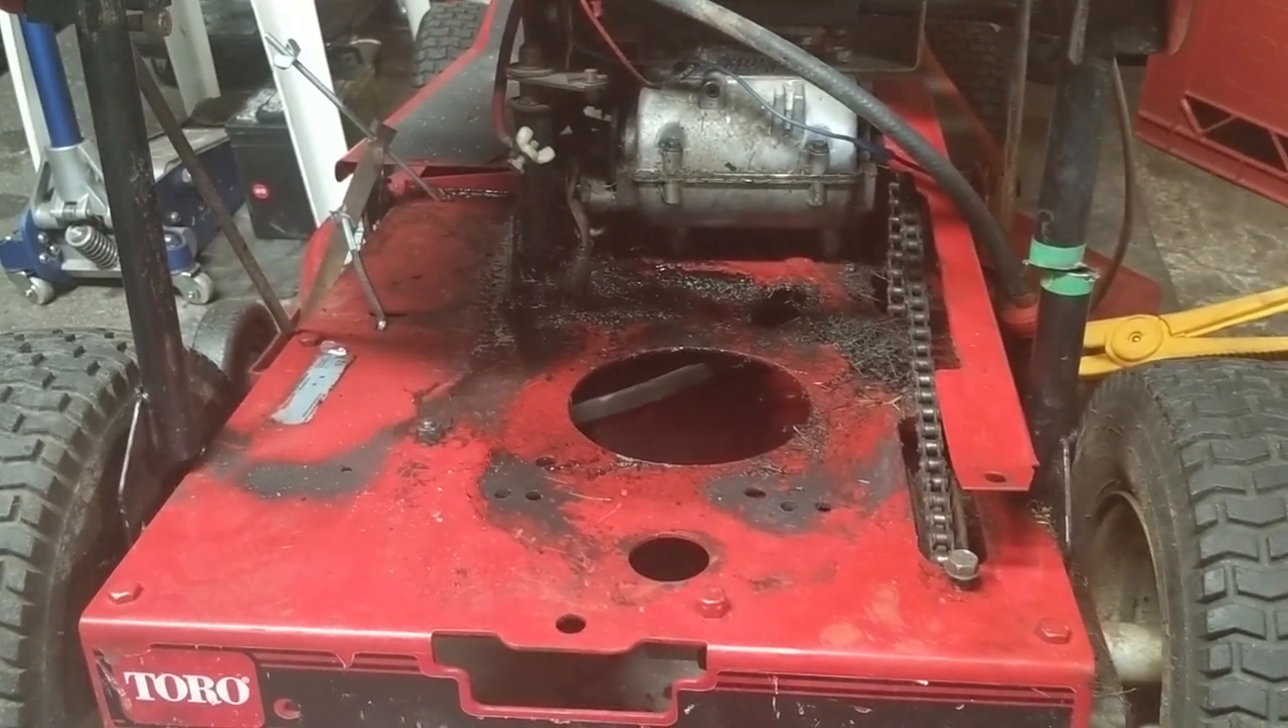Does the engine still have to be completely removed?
No.